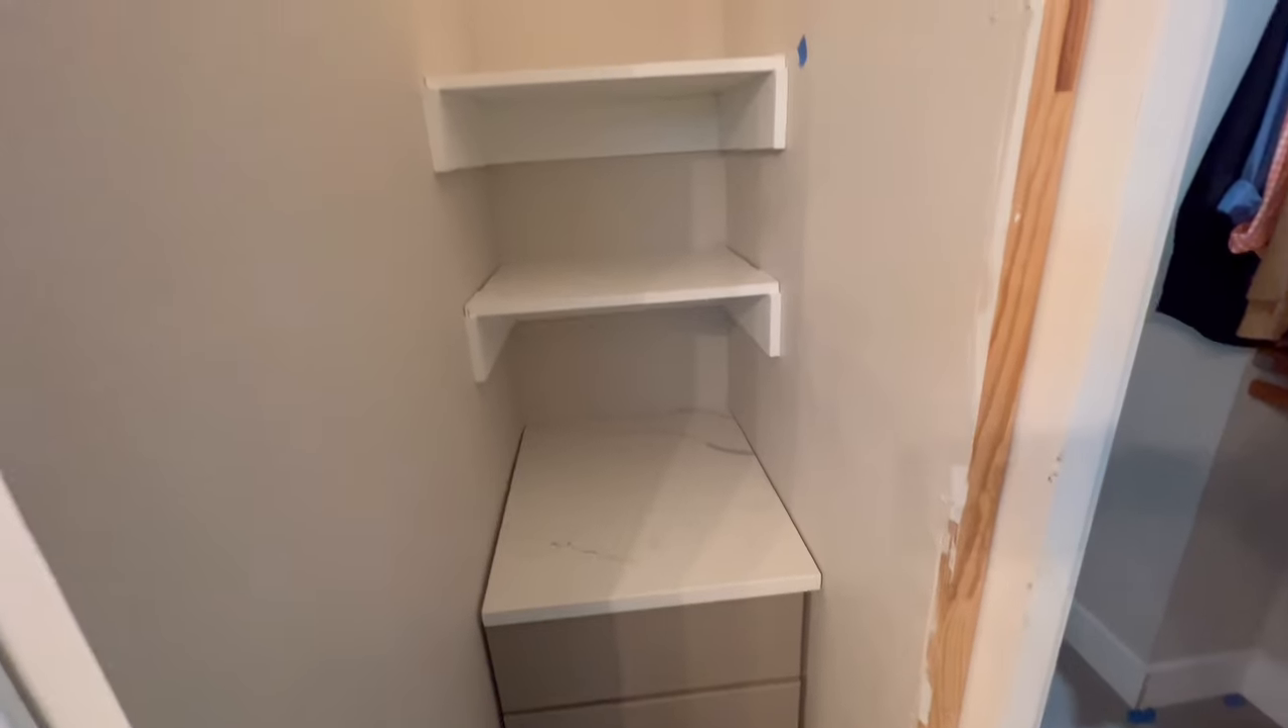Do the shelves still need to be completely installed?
No.